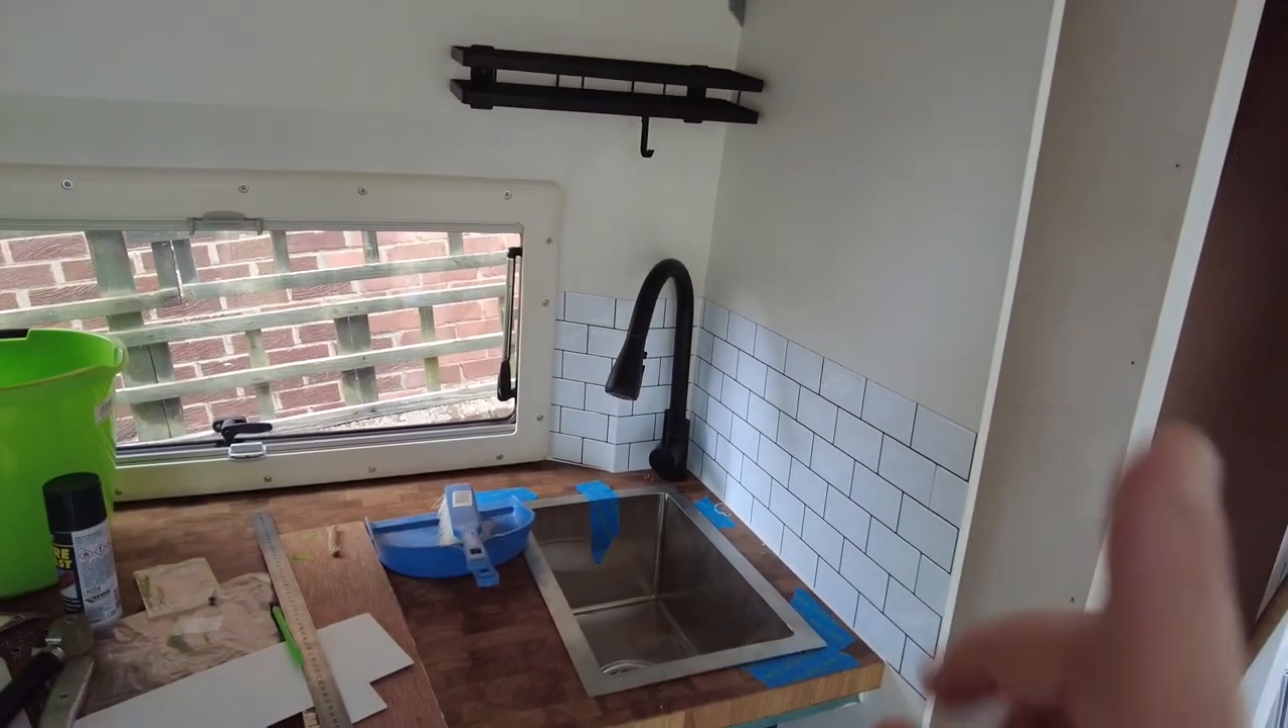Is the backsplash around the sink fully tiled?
Yes.